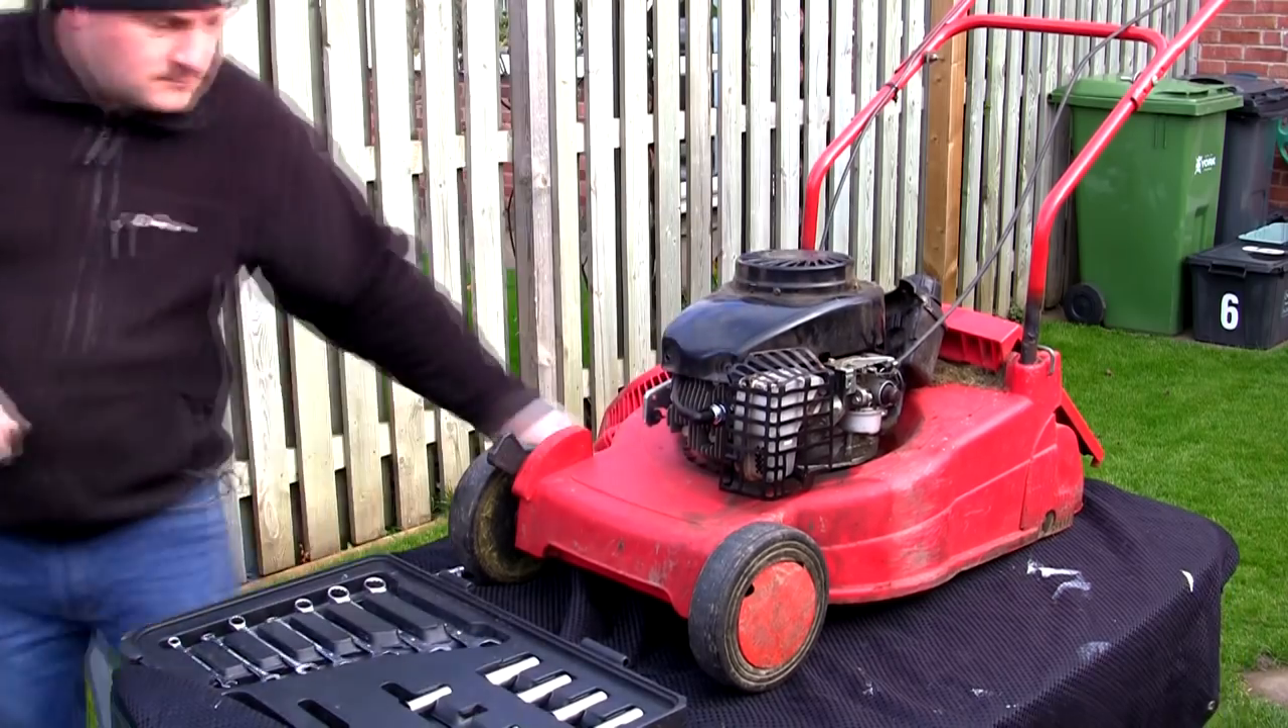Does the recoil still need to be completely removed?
Yes.